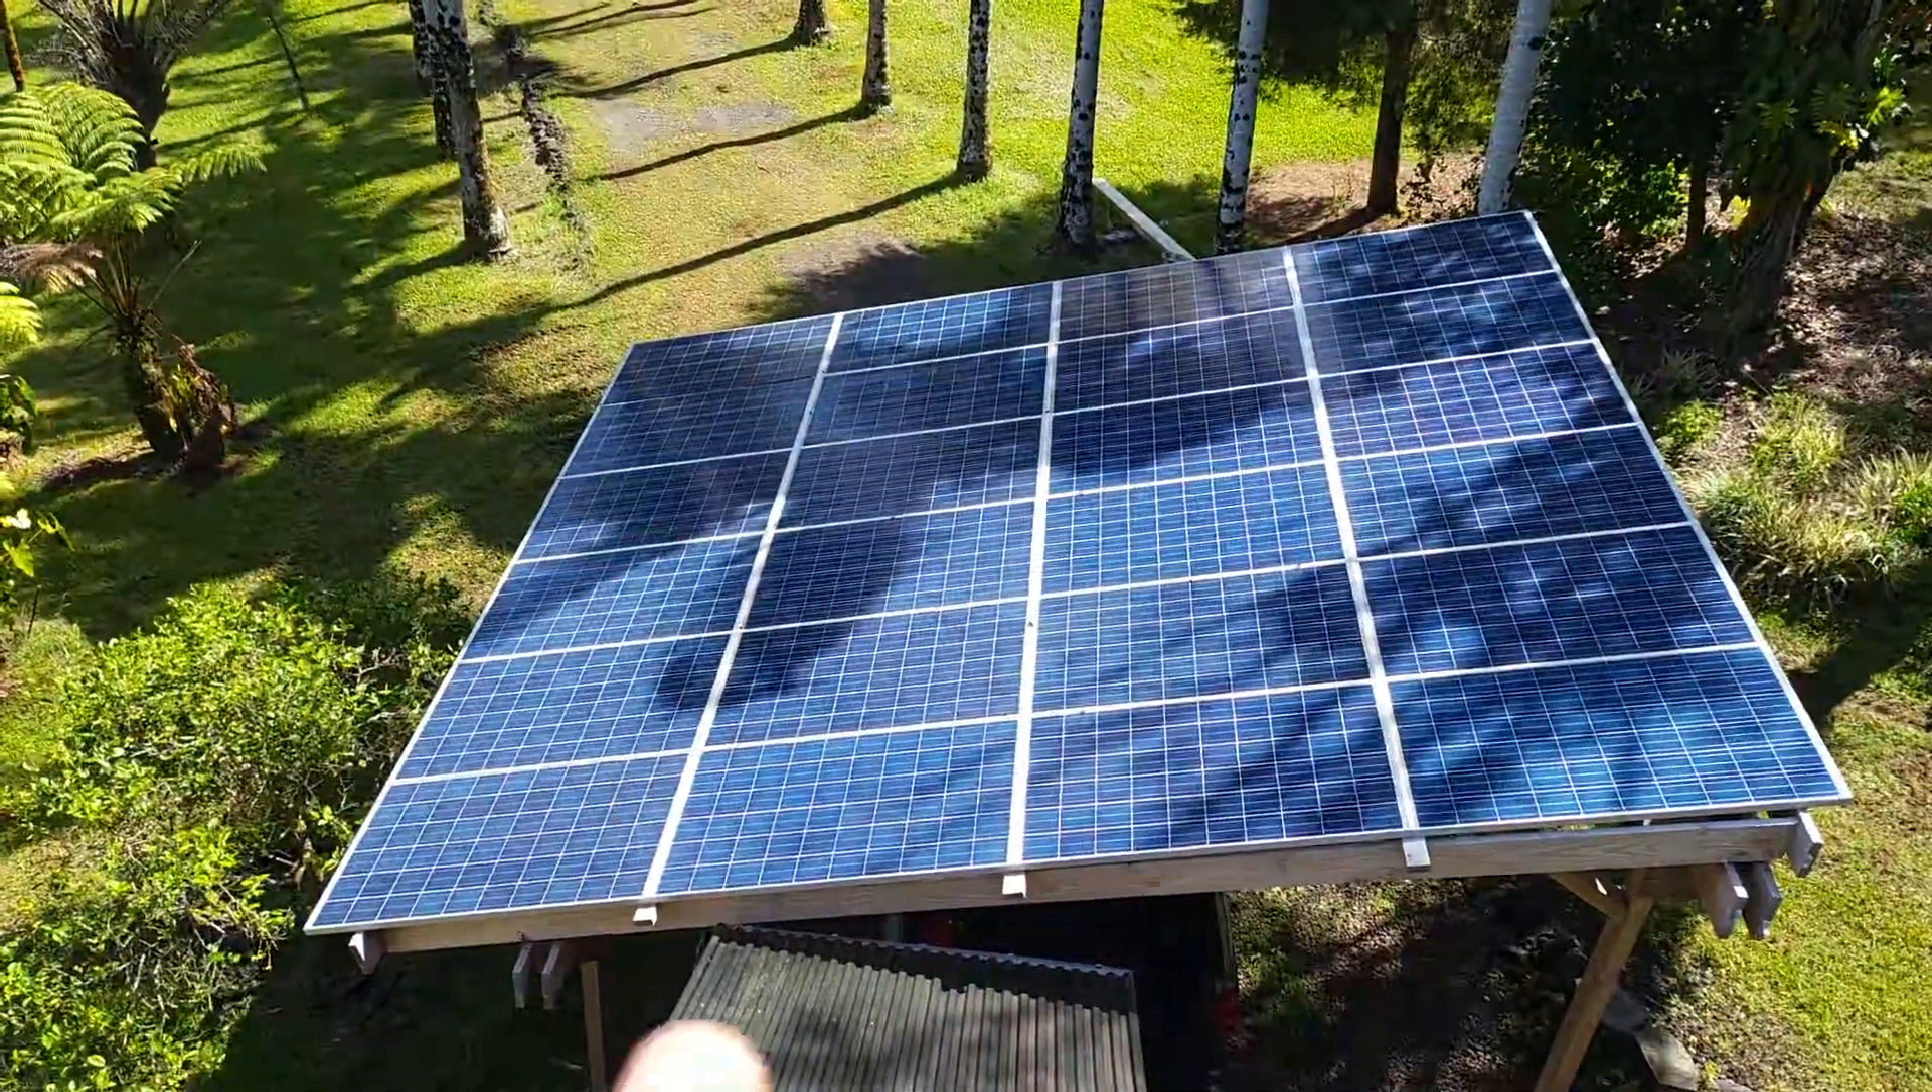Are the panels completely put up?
Yes.